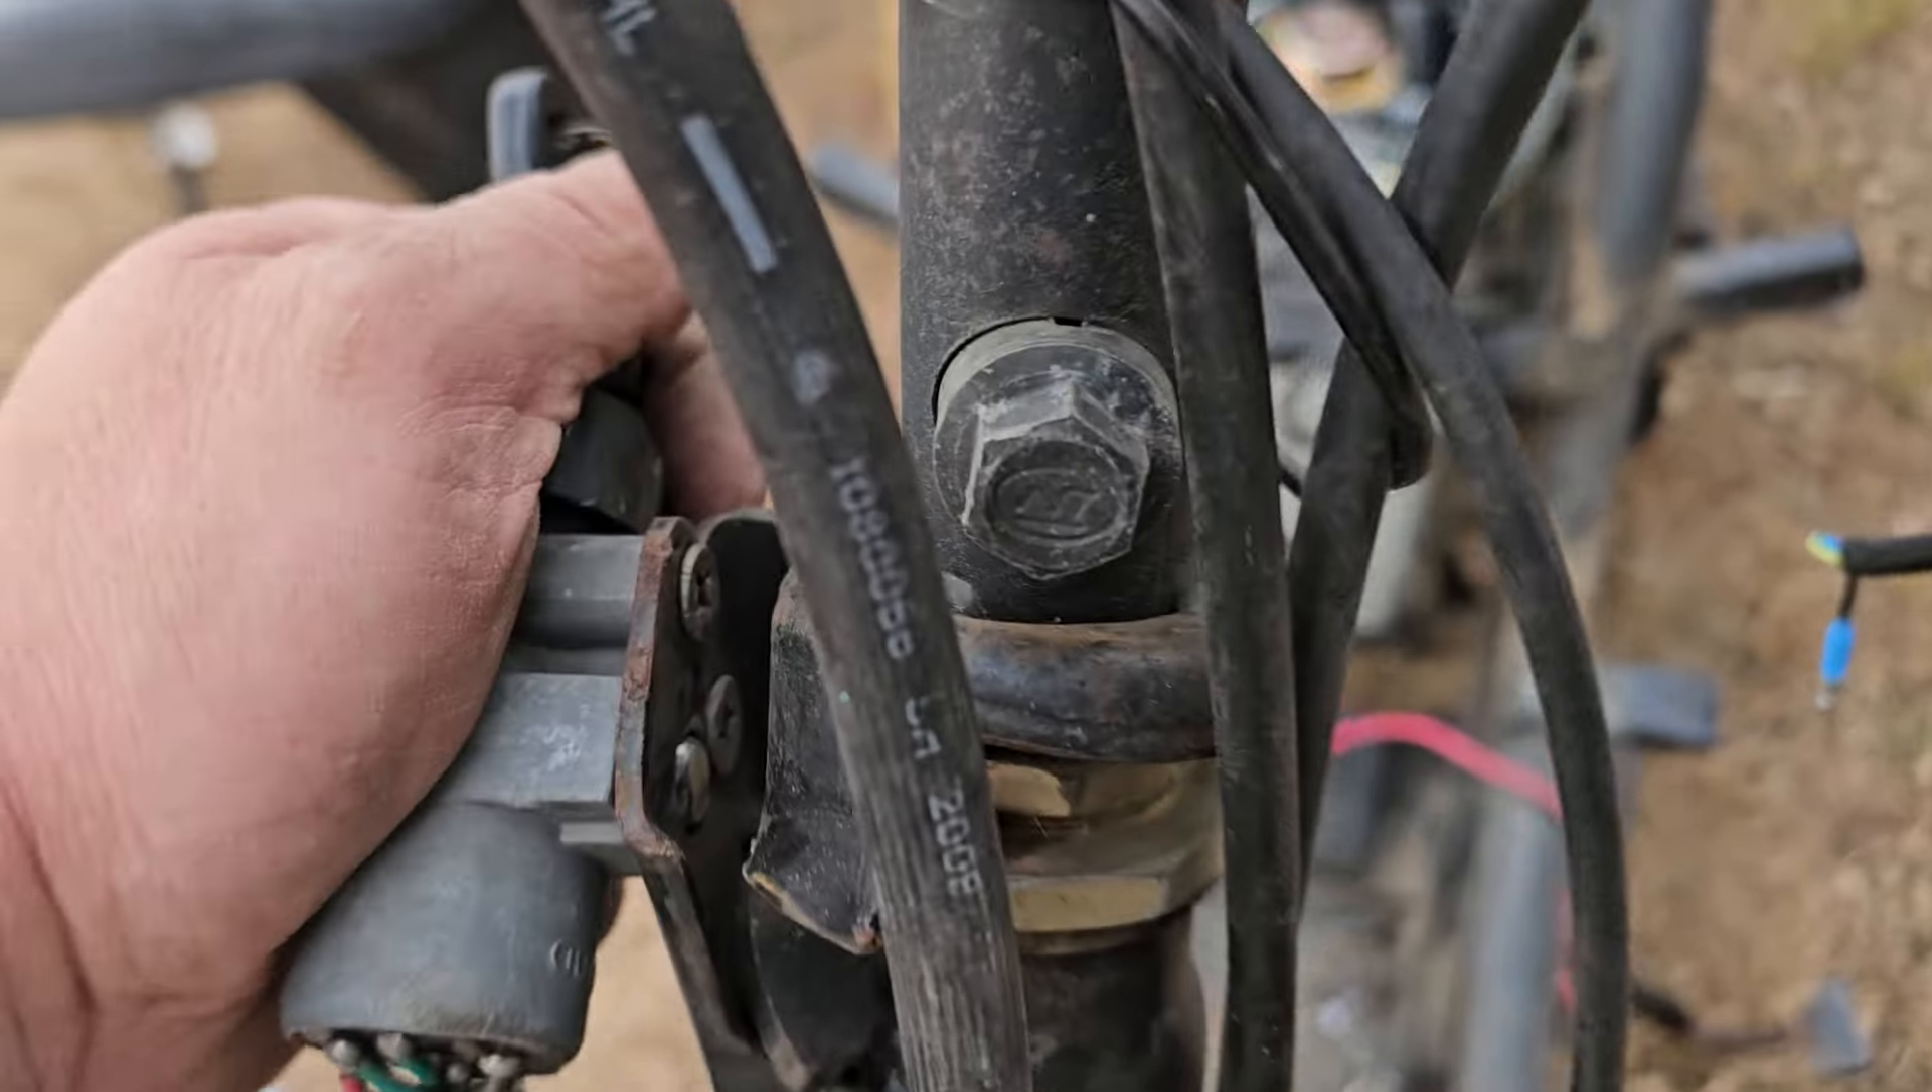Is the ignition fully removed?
No.